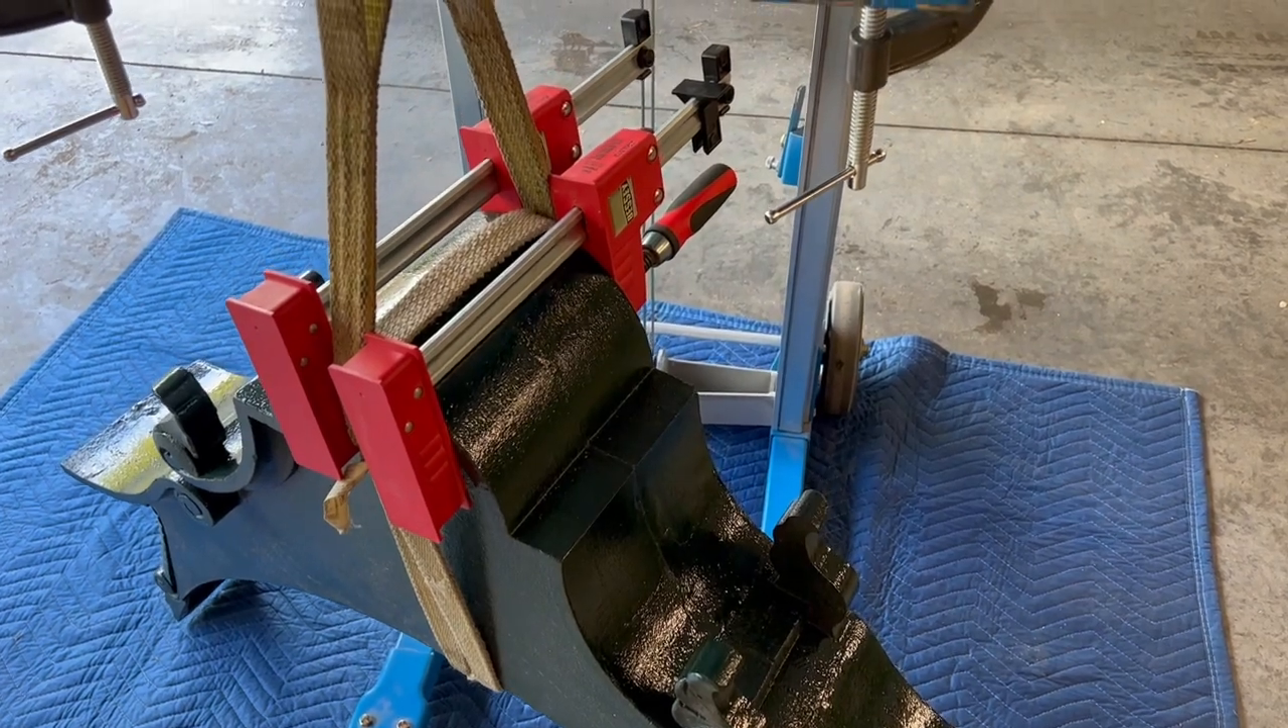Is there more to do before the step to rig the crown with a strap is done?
No.